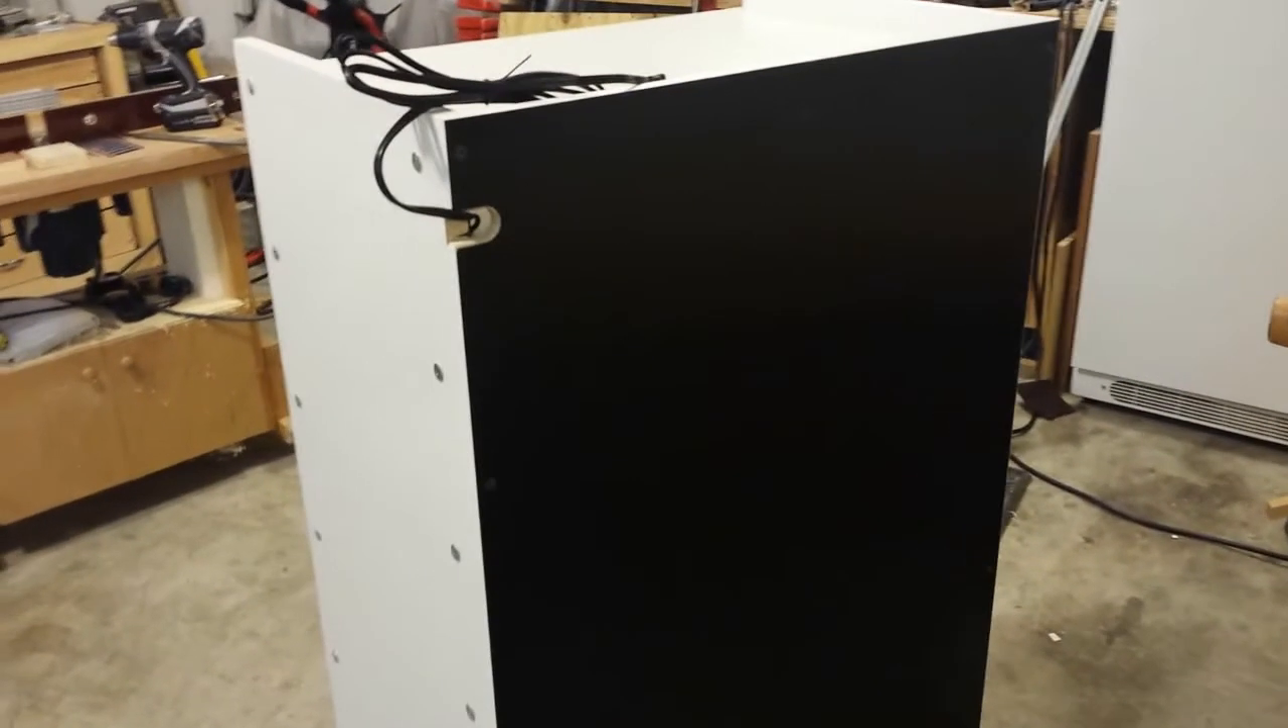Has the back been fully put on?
Yes.